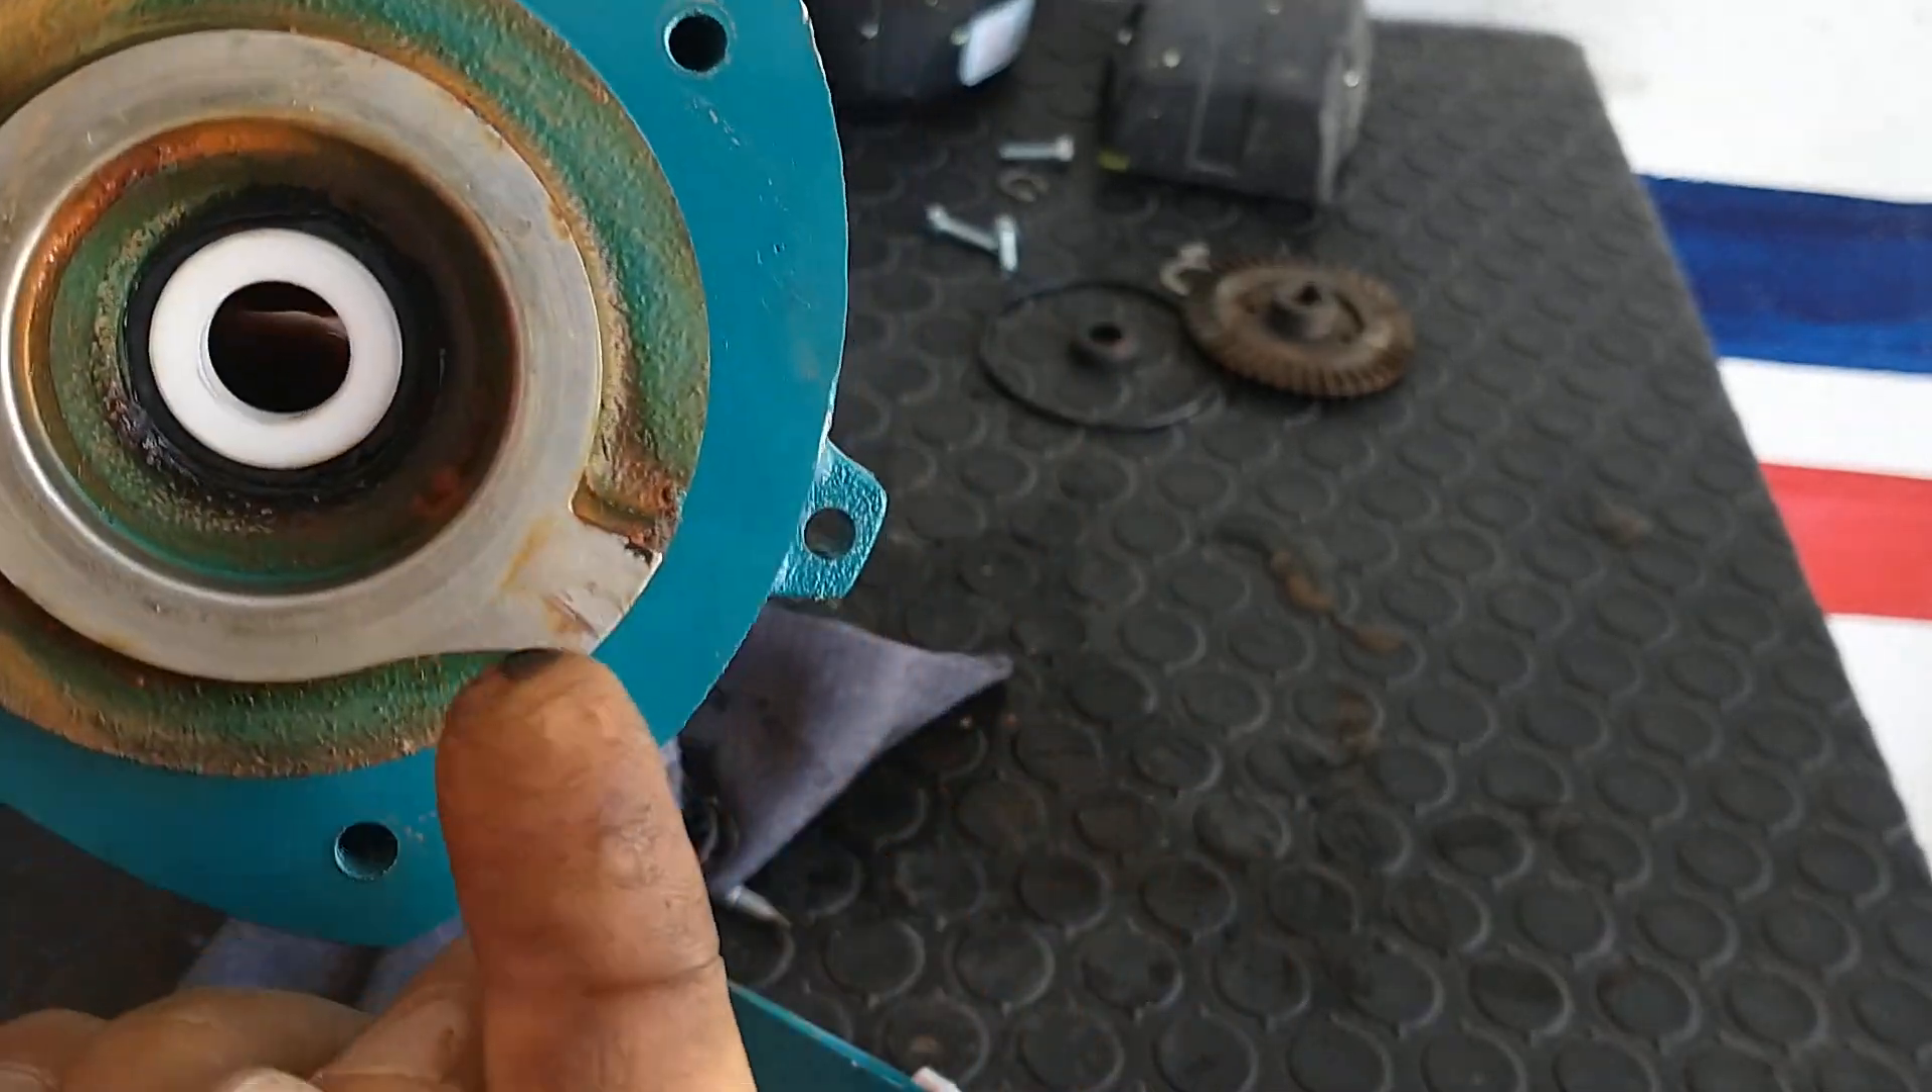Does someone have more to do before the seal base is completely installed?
No.